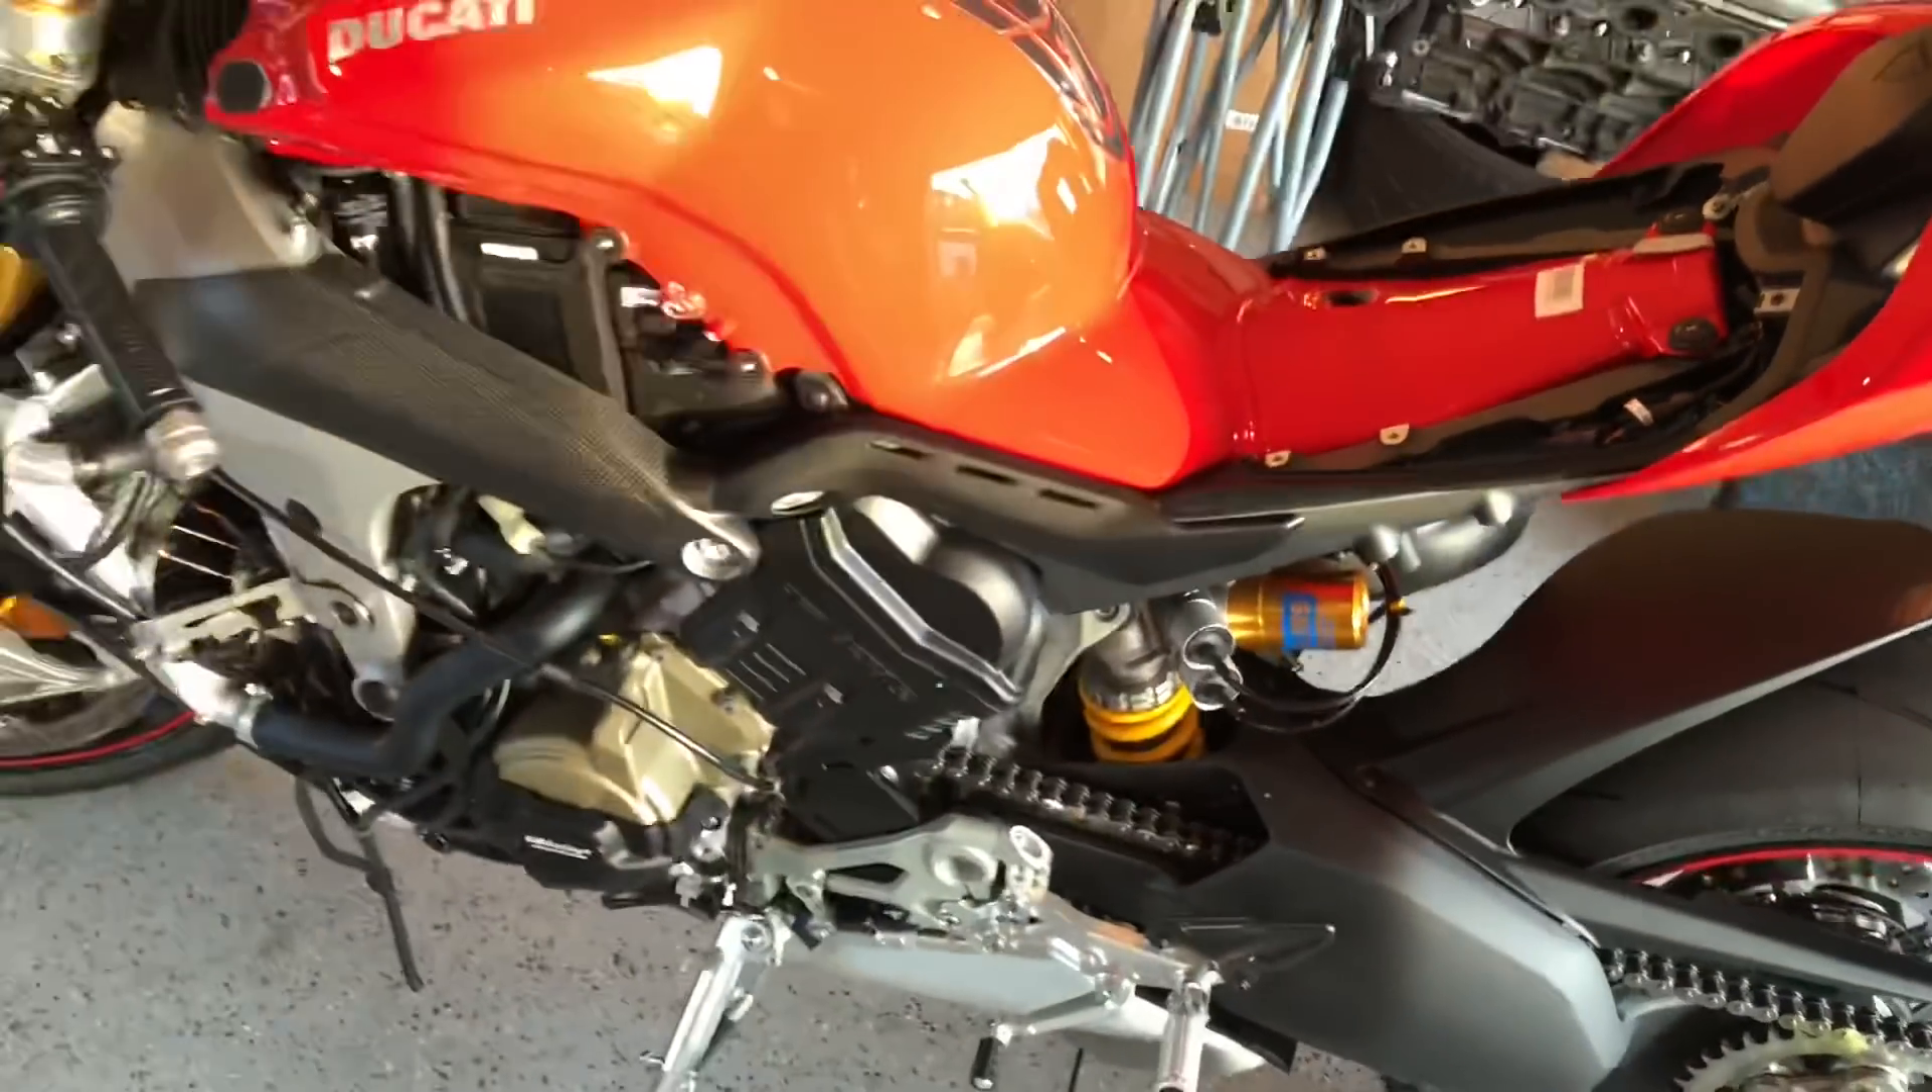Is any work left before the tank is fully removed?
Yes.